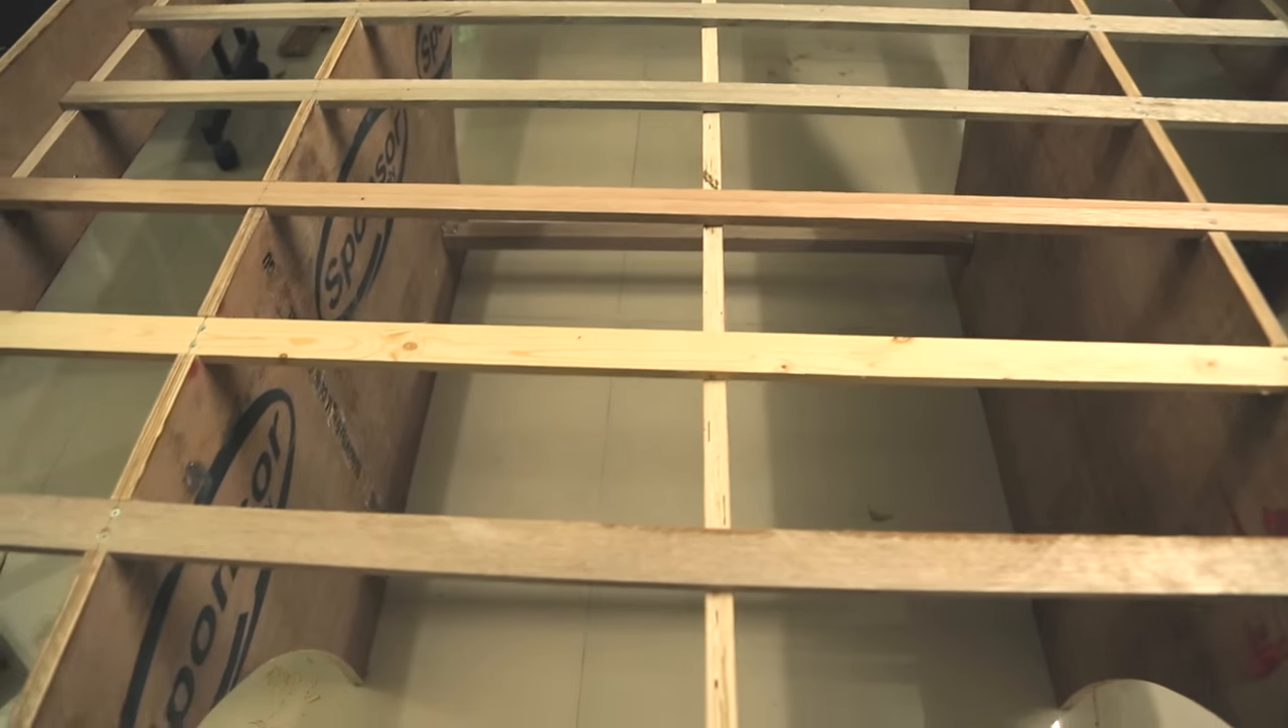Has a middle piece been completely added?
Yes.